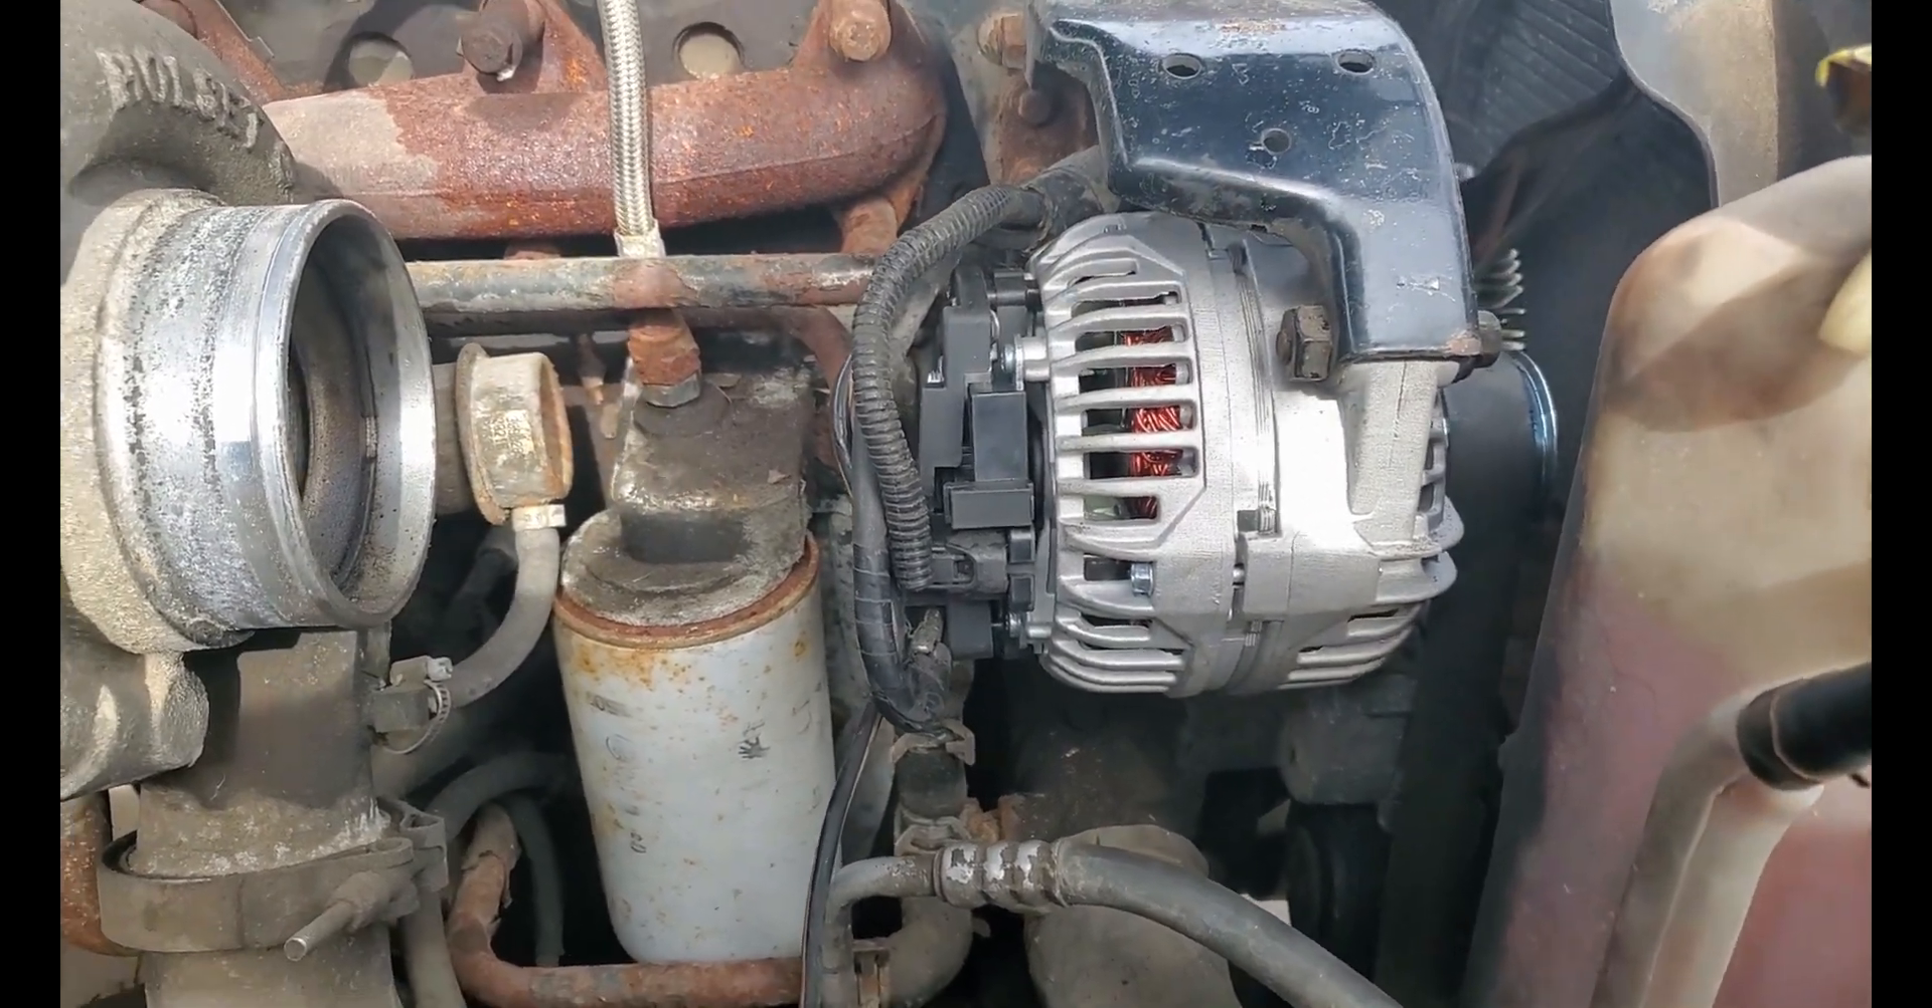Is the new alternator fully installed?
Yes.